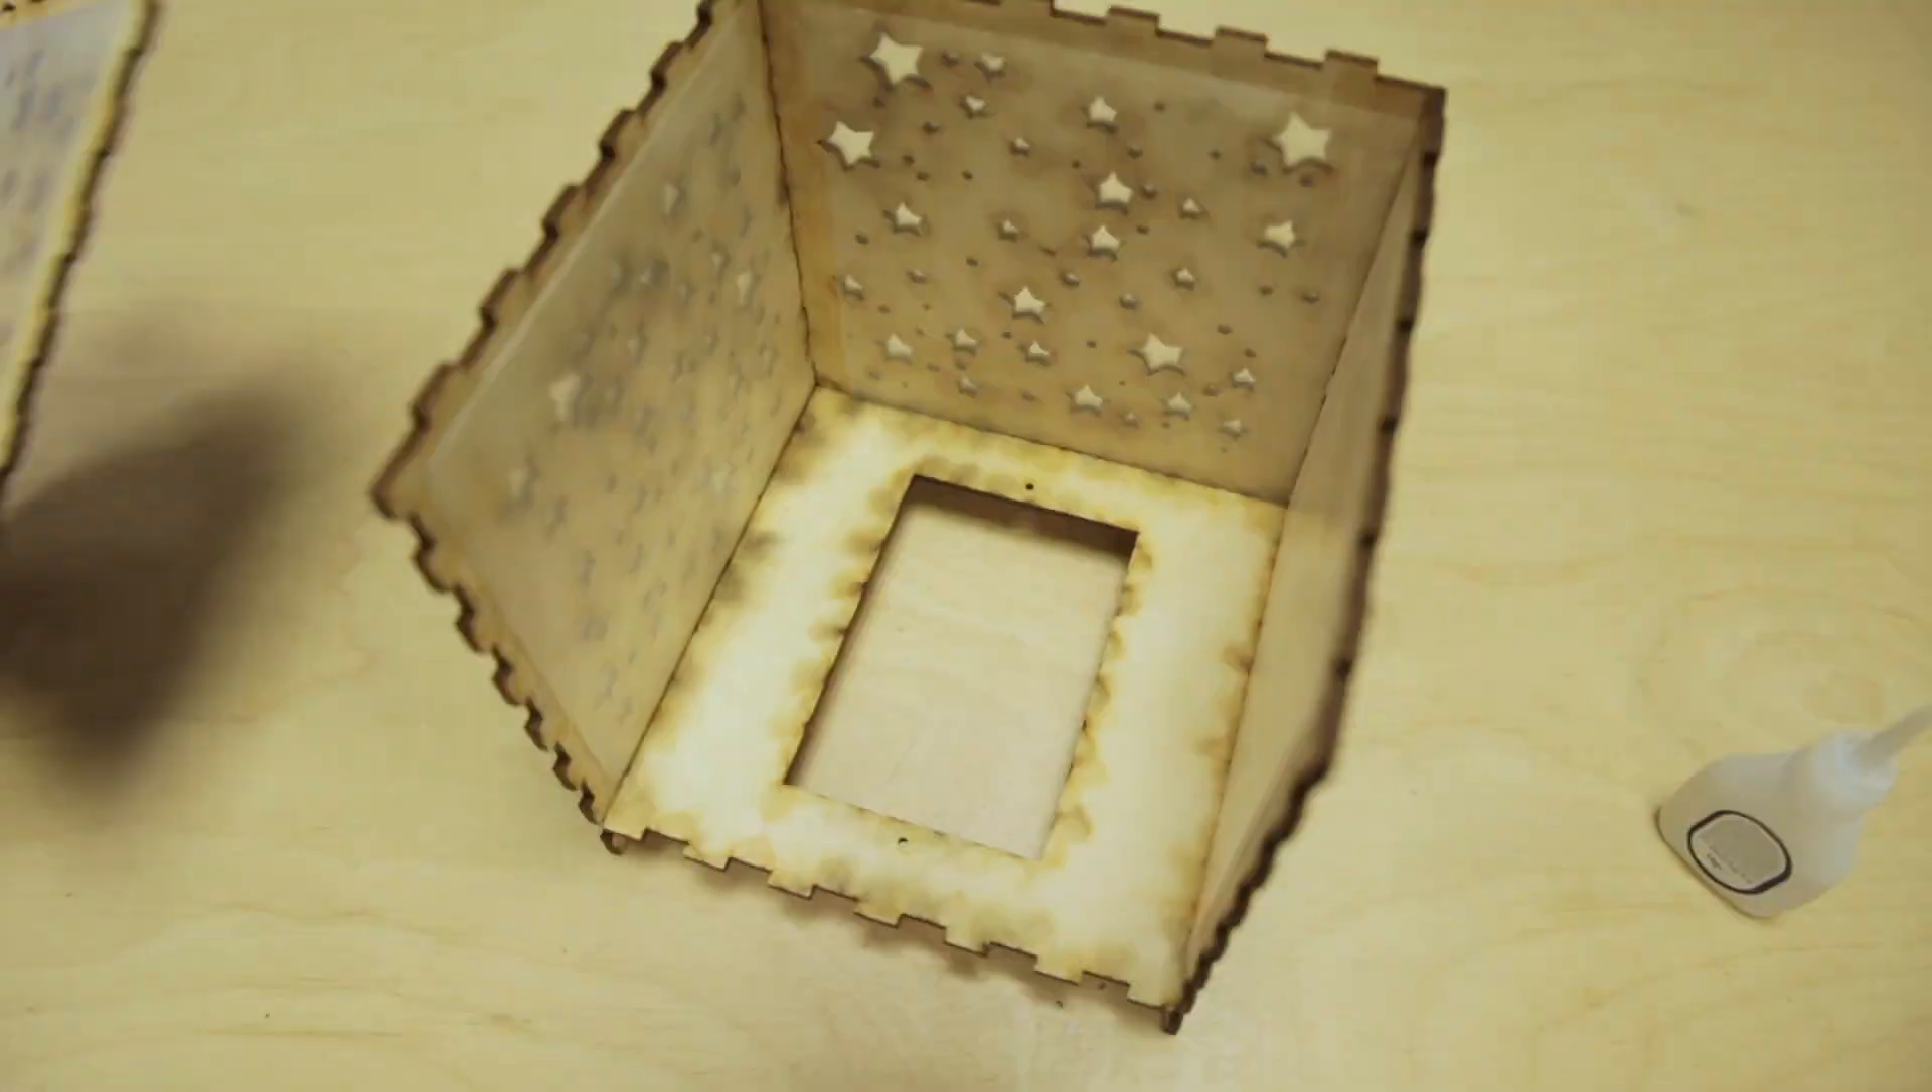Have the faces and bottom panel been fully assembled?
No.